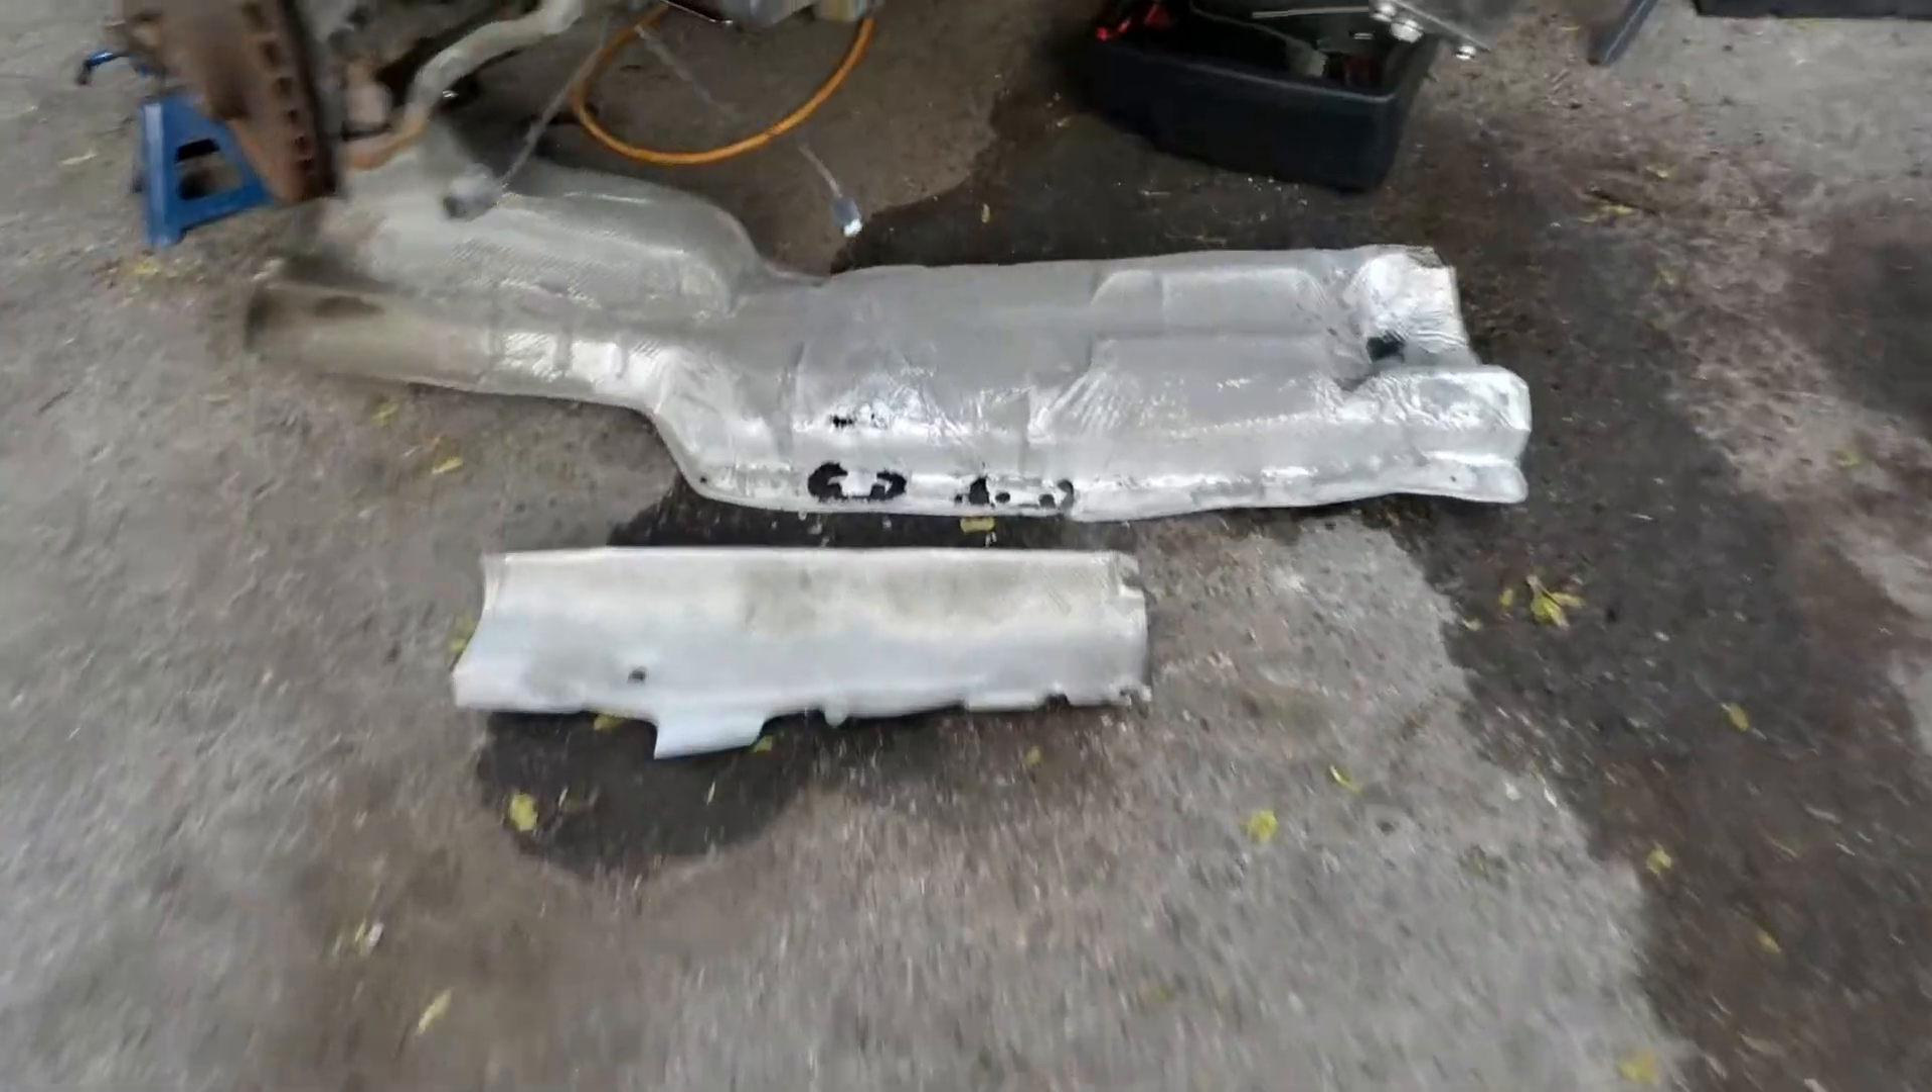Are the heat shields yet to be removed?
No.